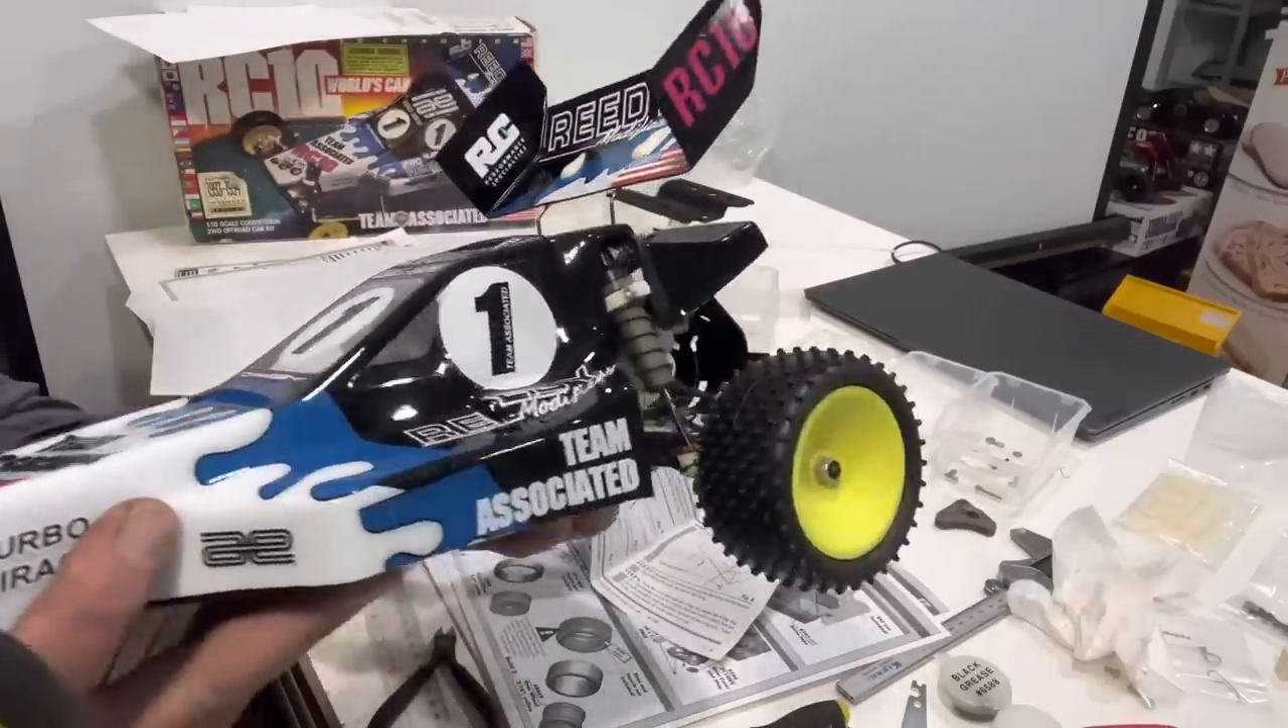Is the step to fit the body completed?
Yes.